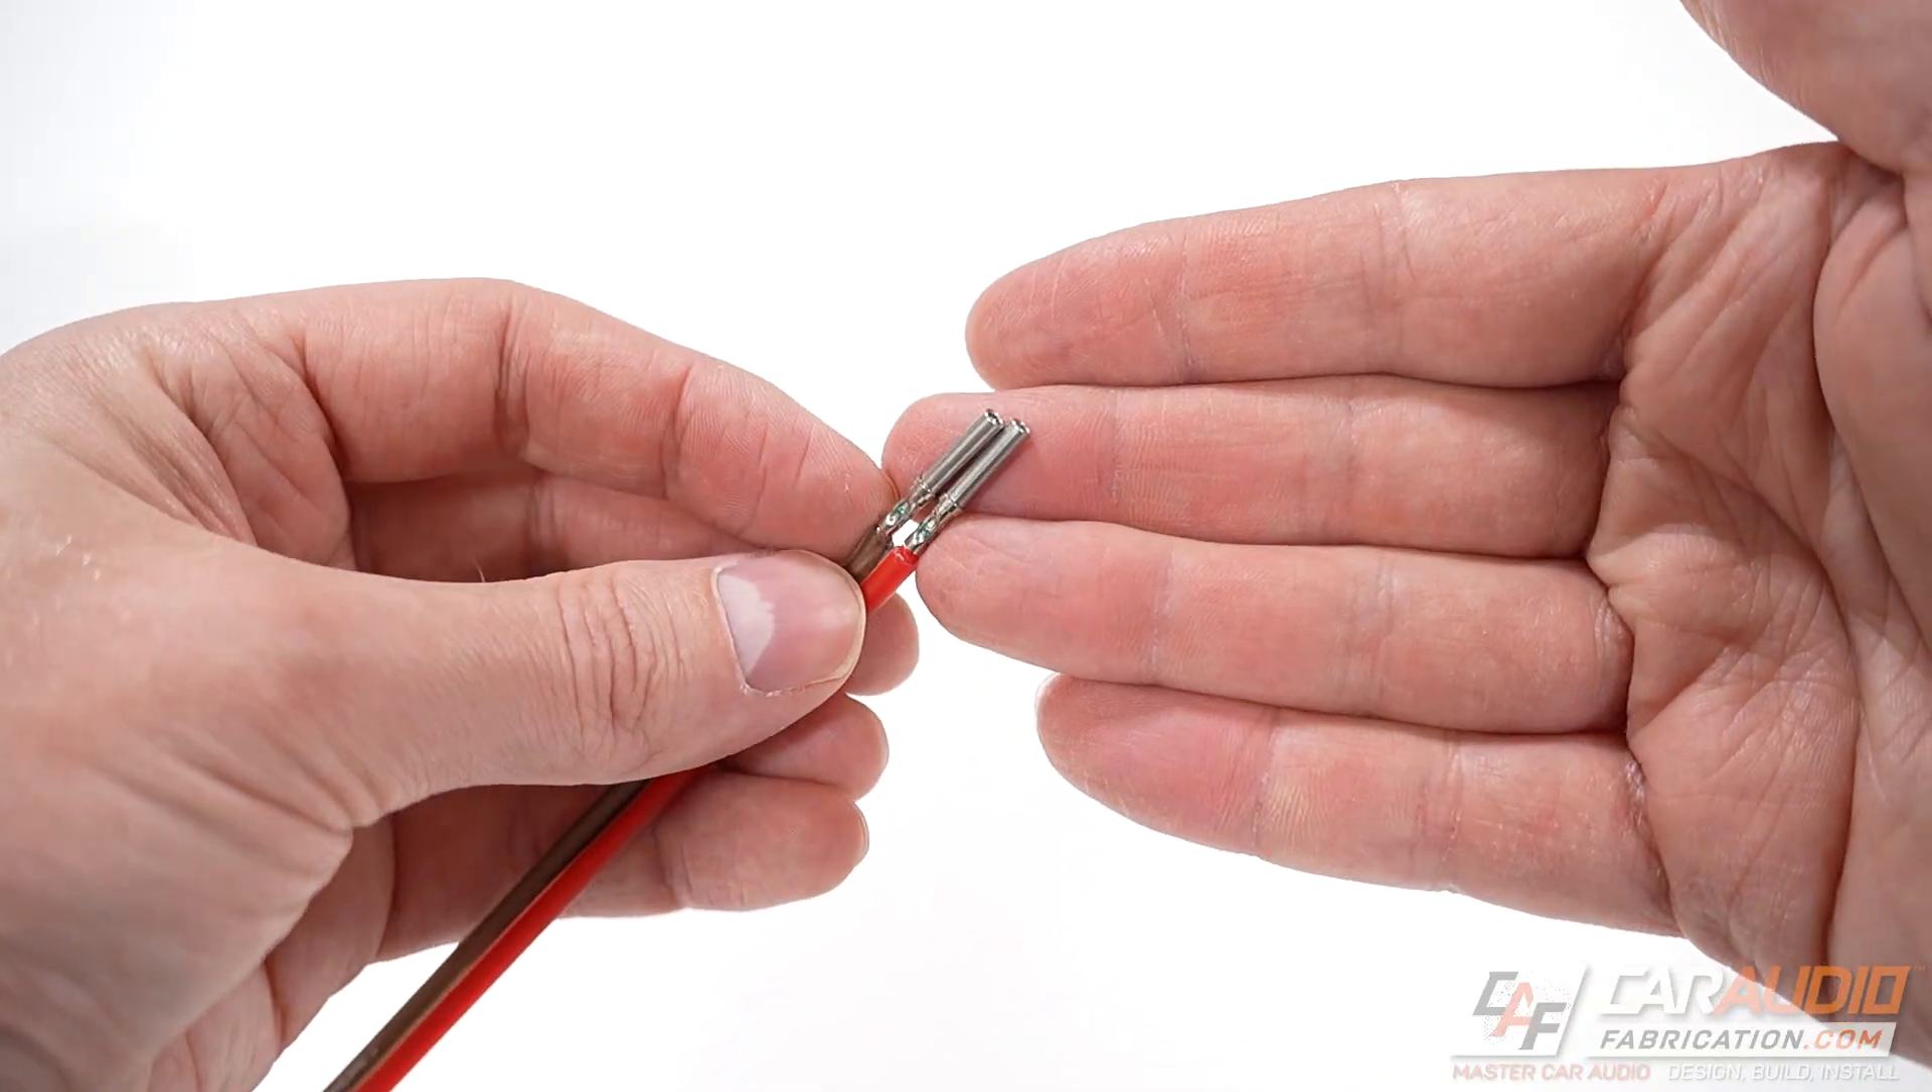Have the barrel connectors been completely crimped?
Yes.